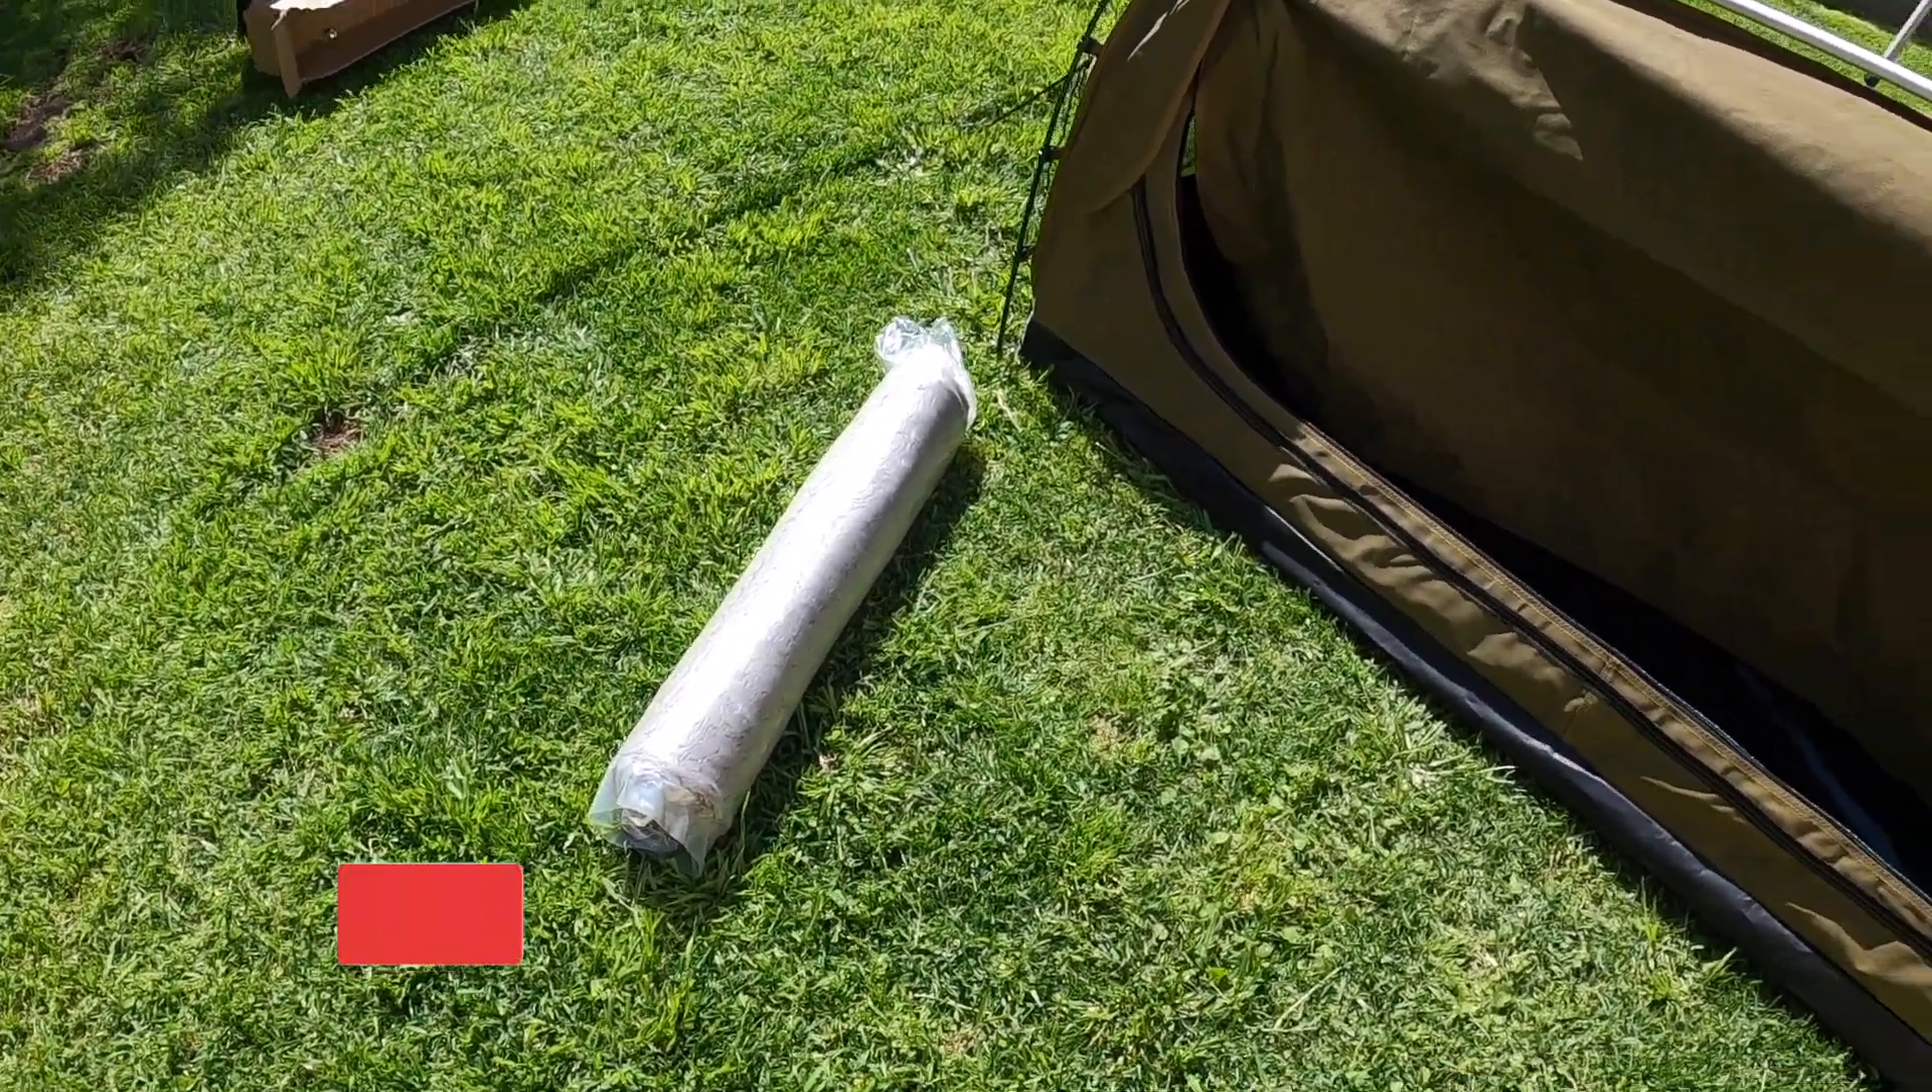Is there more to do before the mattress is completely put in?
Yes.